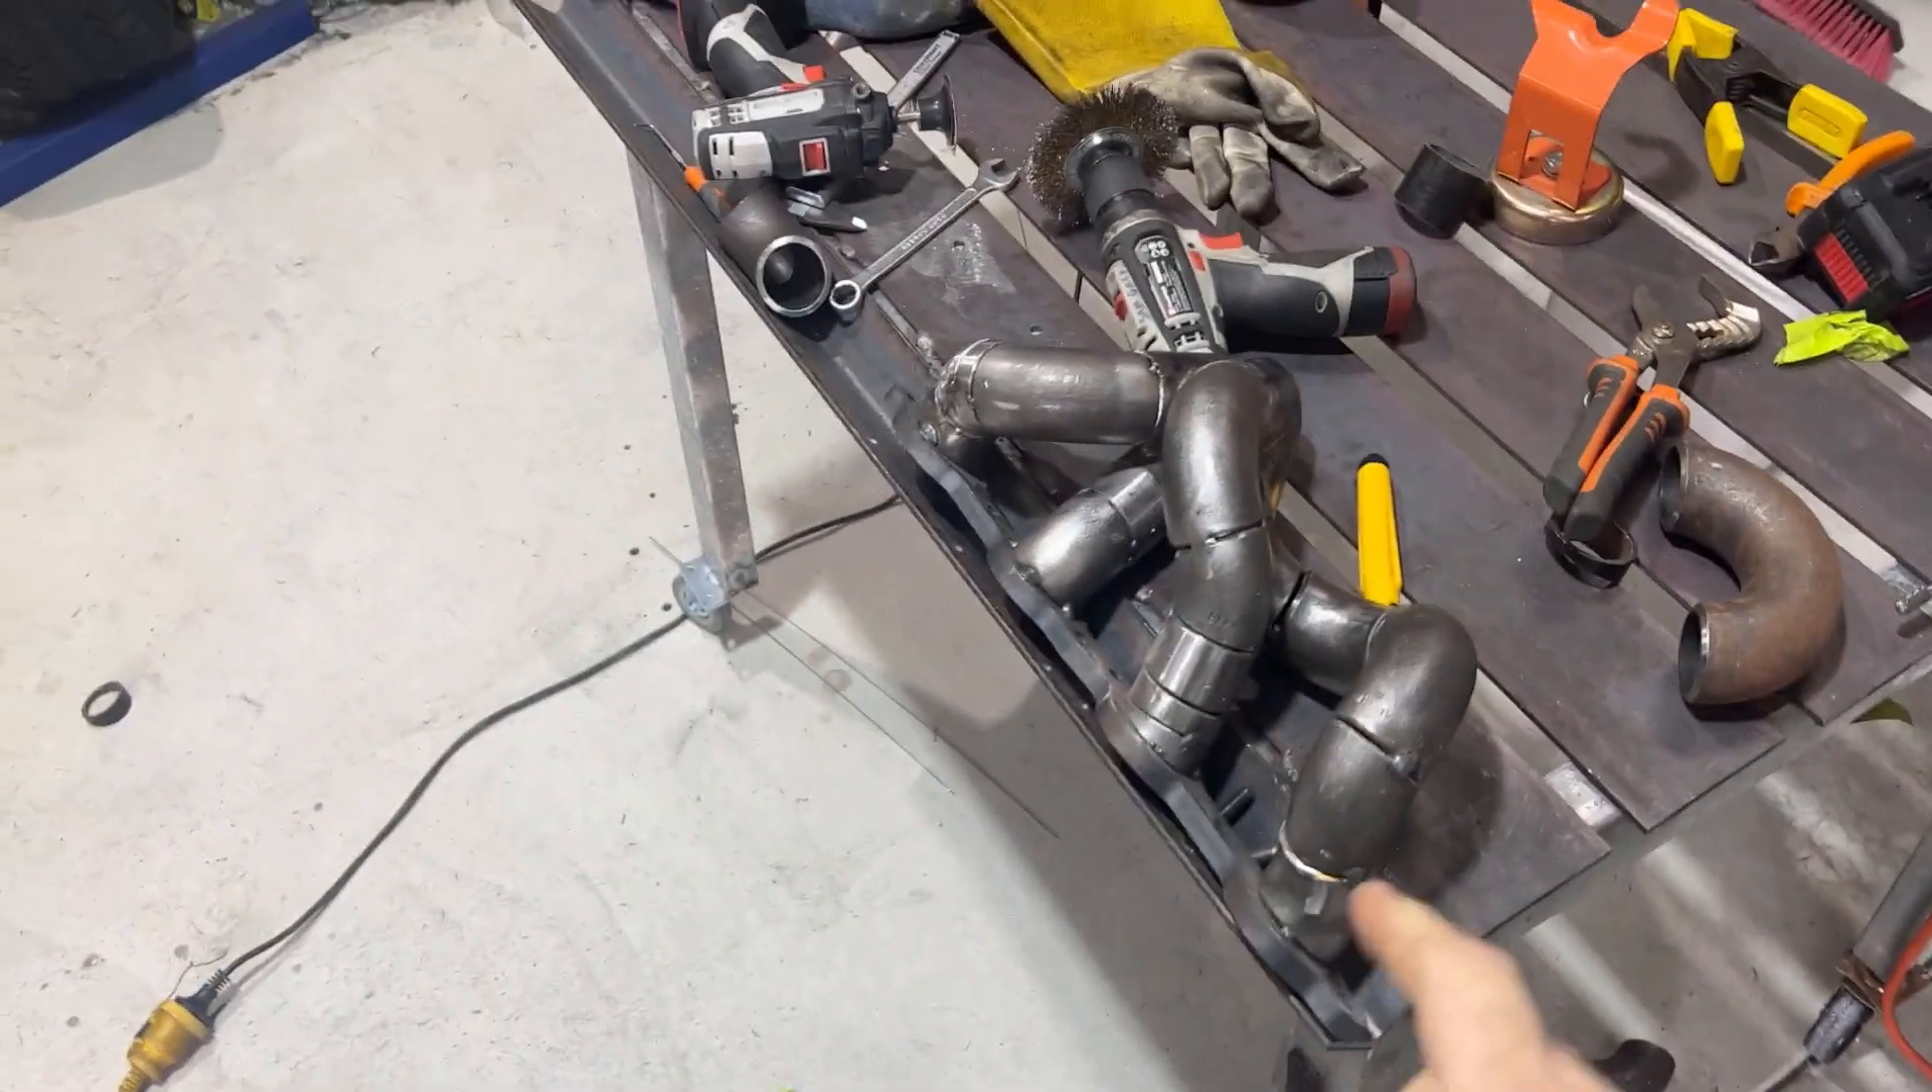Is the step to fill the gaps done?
No.